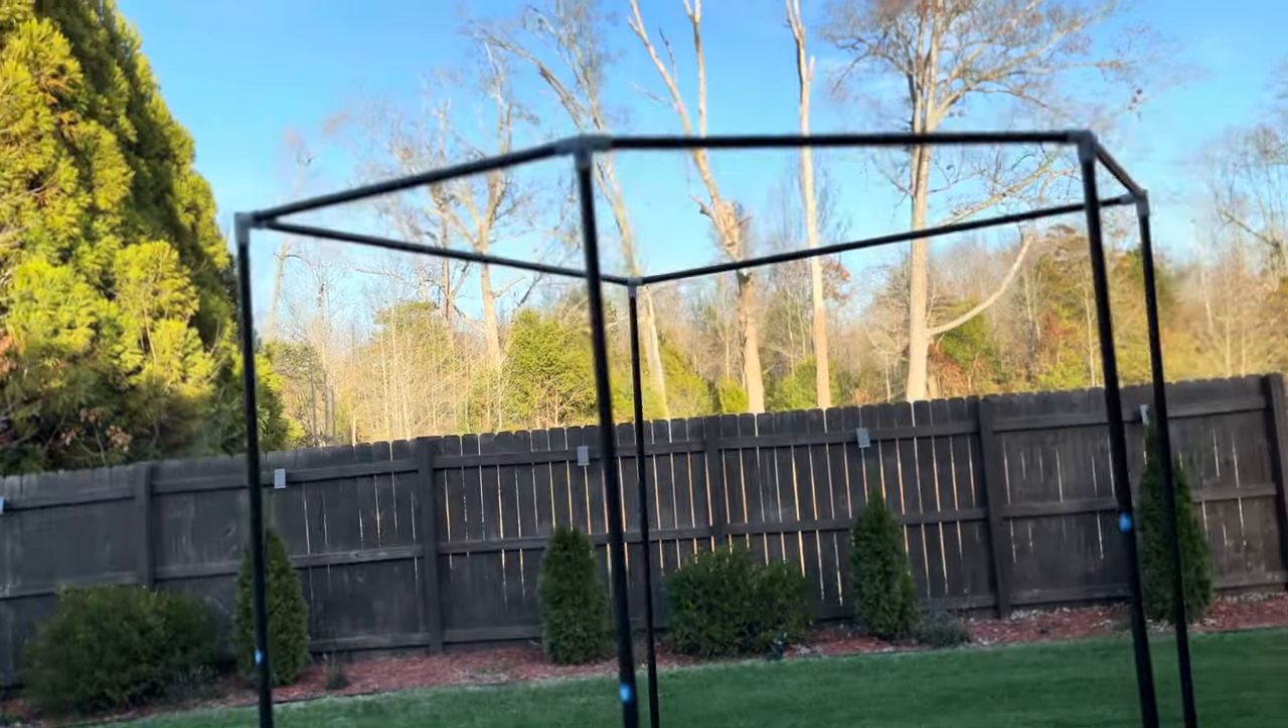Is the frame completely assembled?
Yes.